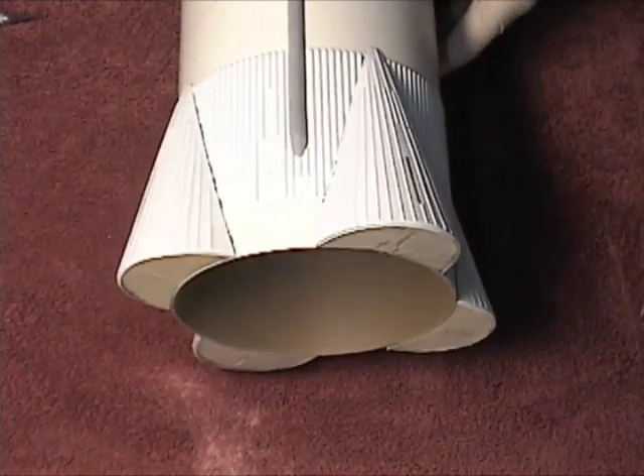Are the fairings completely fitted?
Yes.